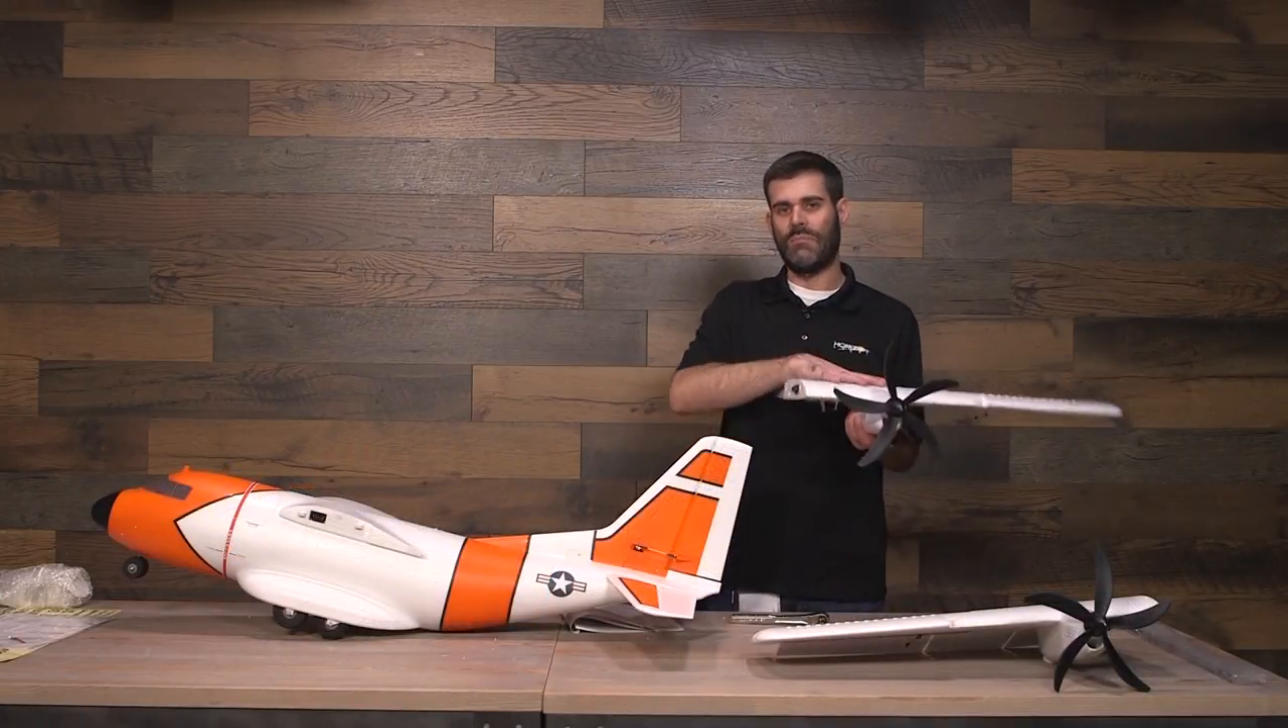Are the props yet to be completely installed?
No.